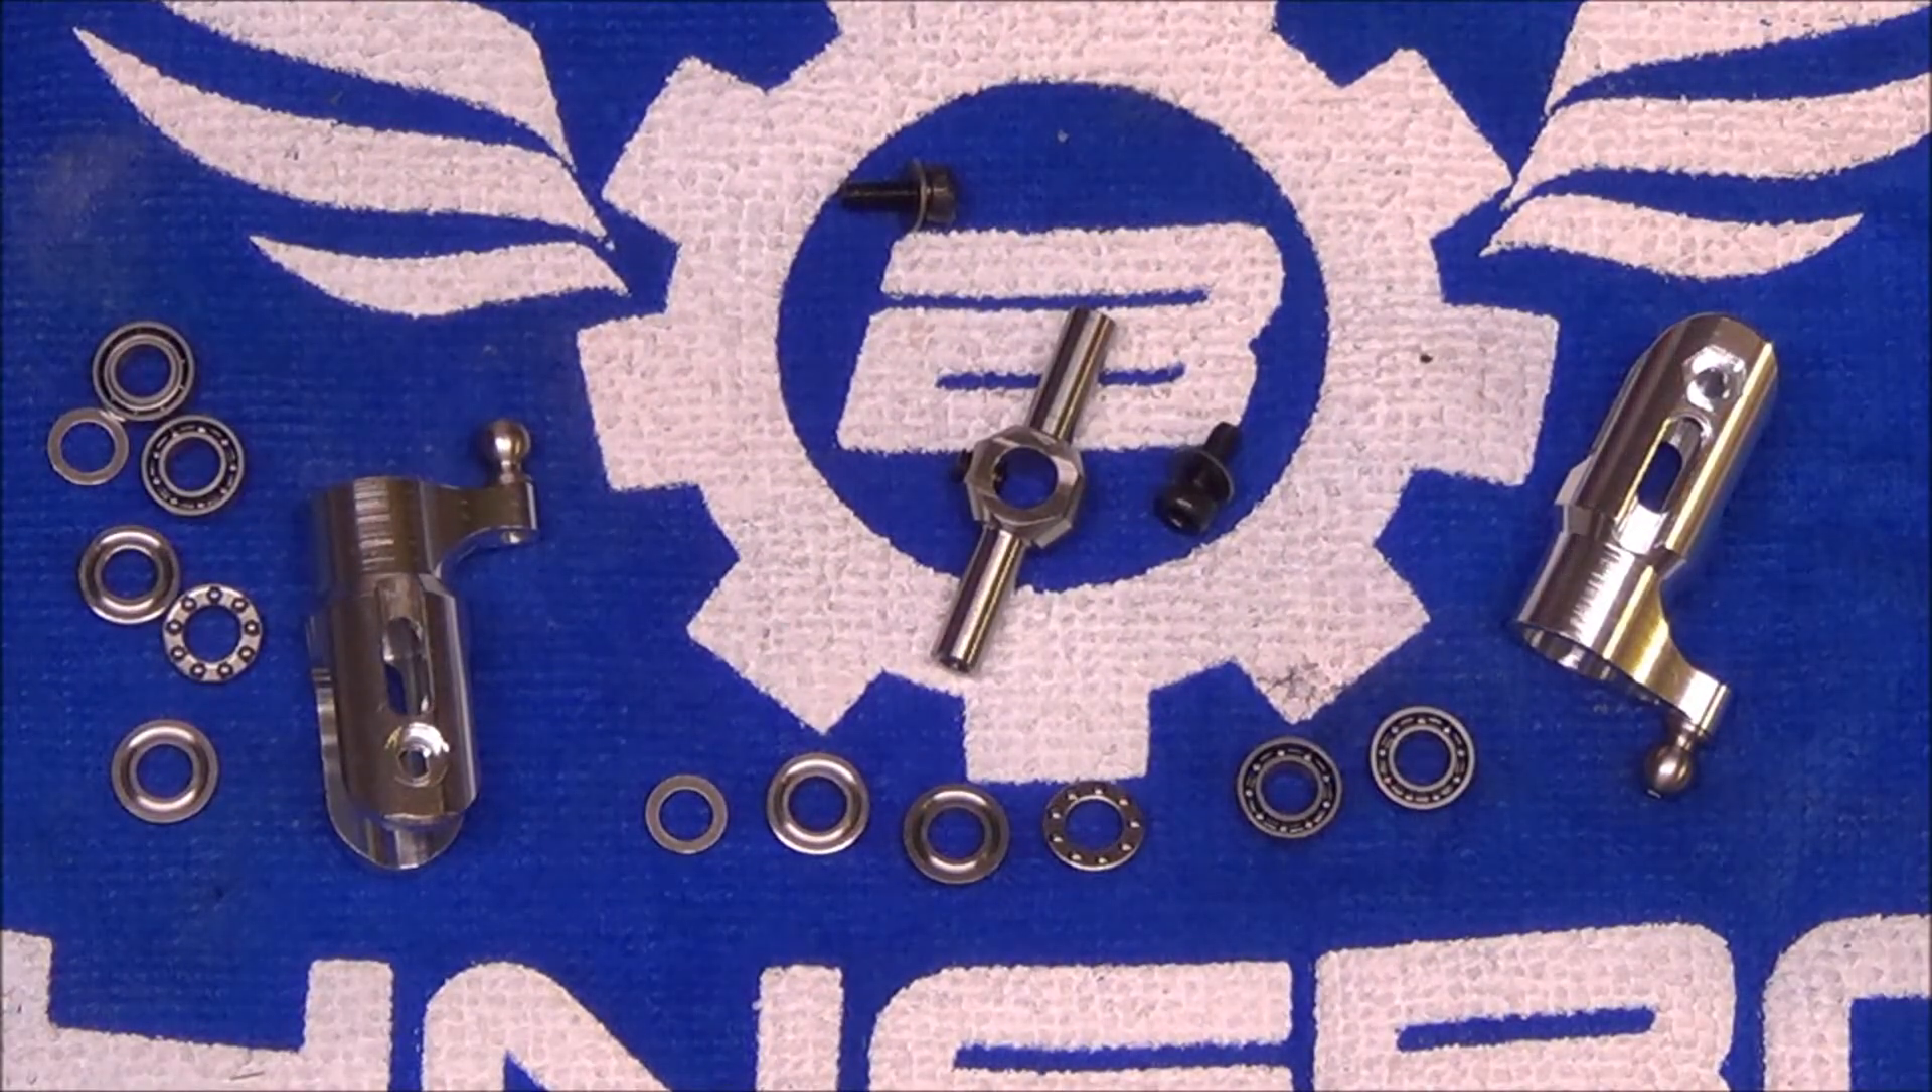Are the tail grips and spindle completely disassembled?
Yes.